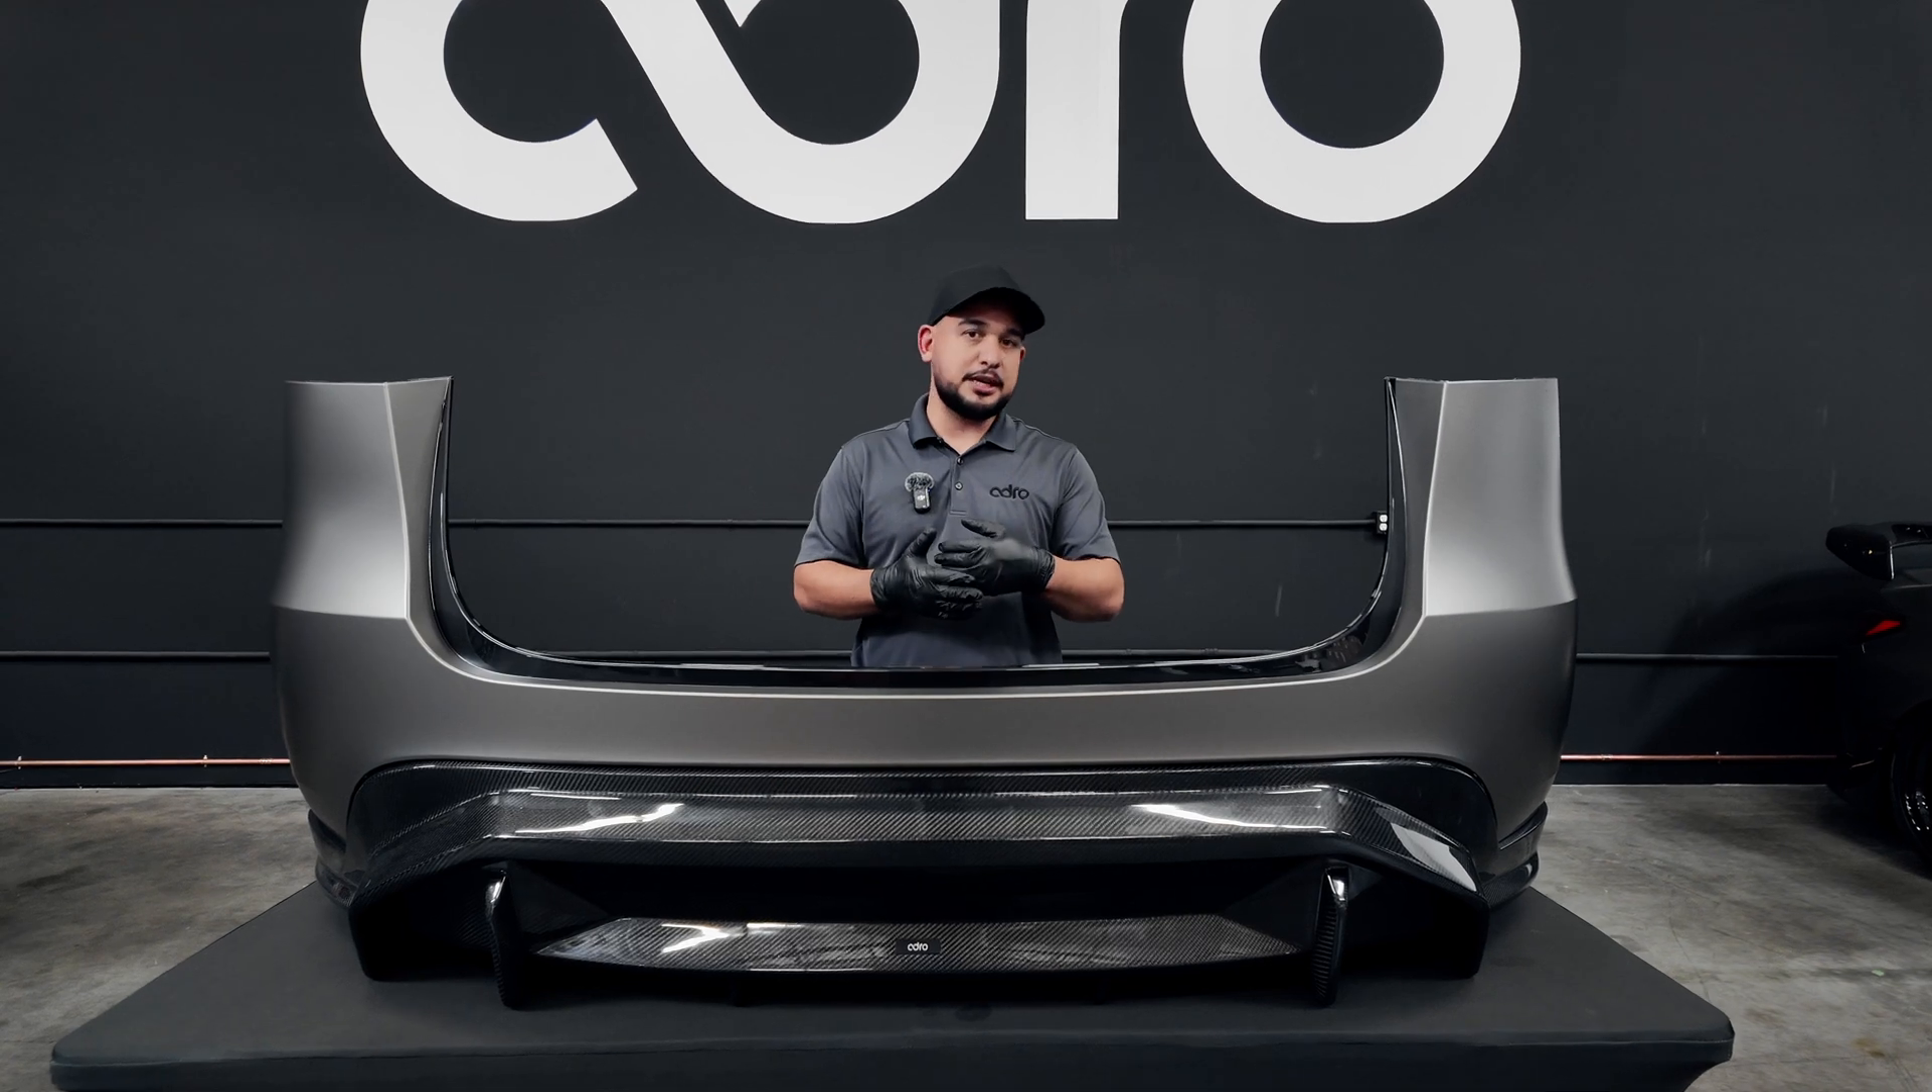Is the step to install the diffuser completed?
Yes.